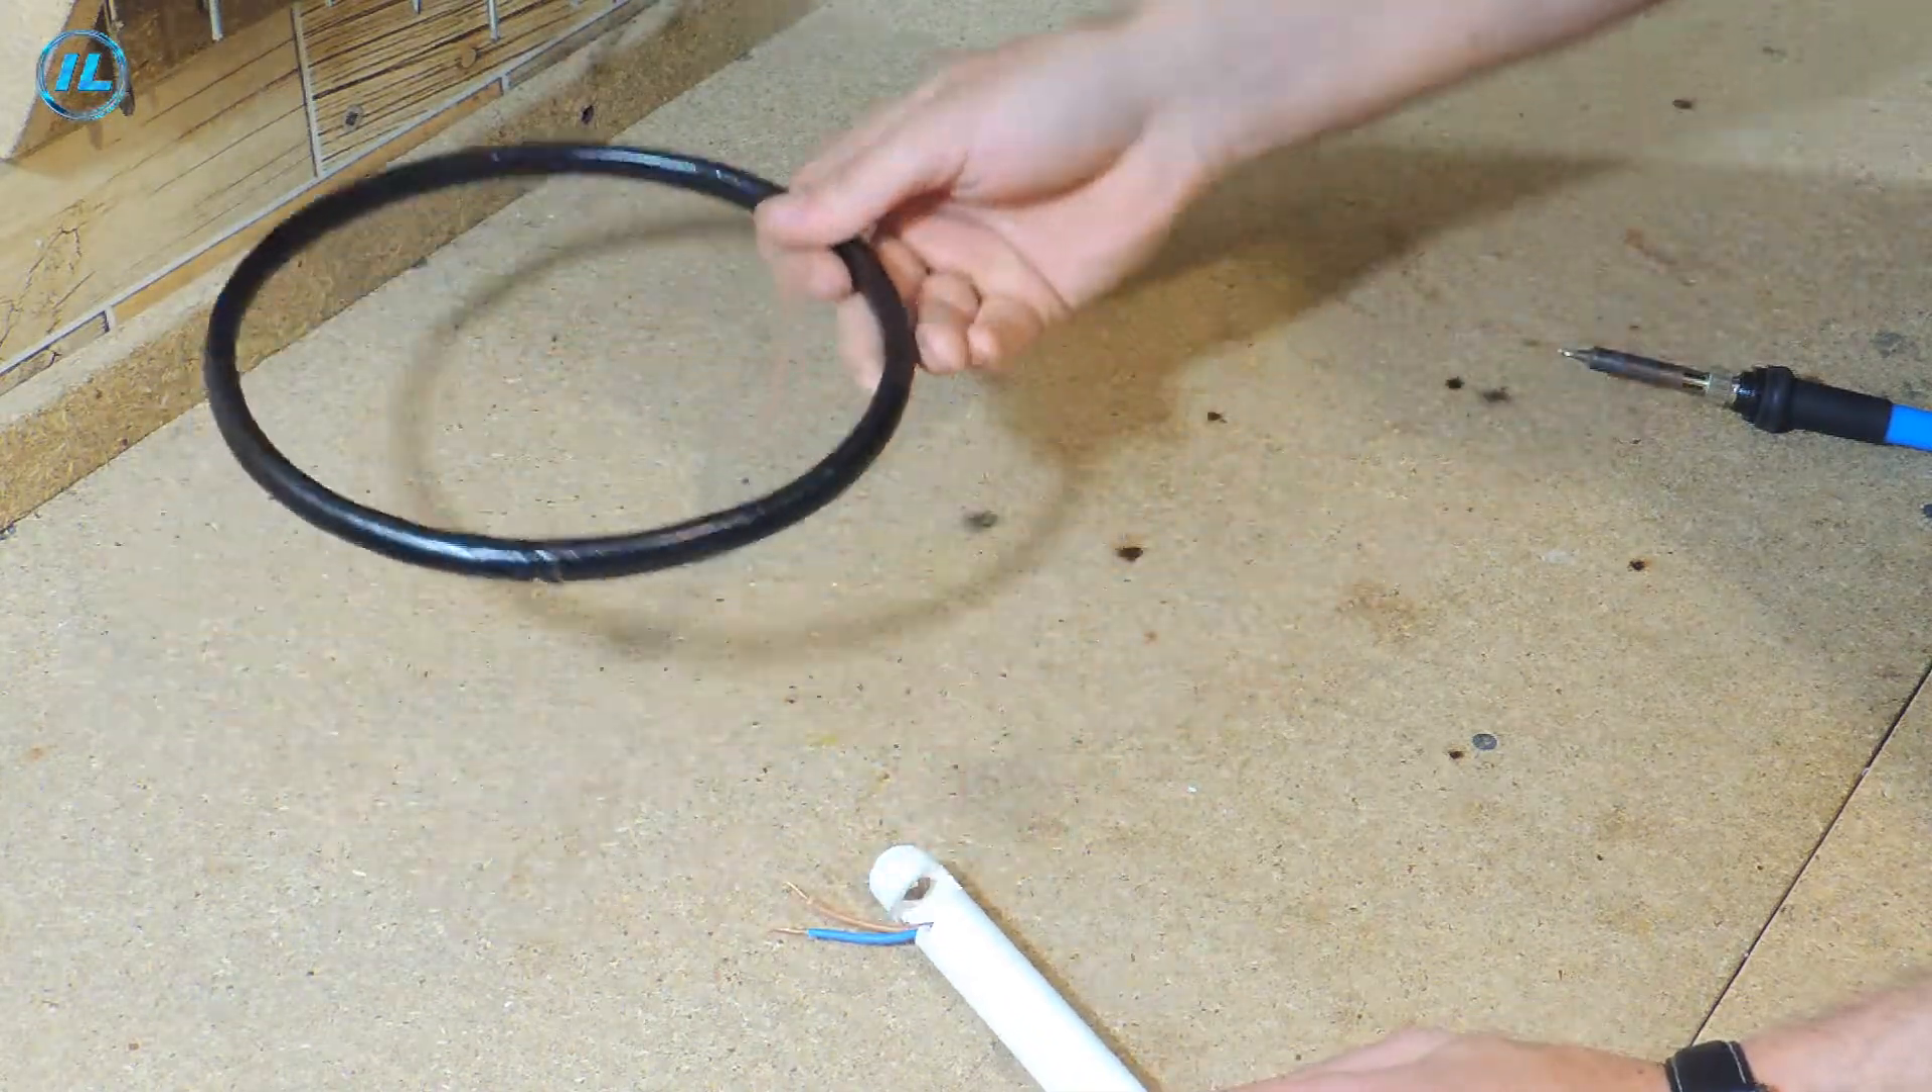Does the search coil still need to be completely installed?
Yes.